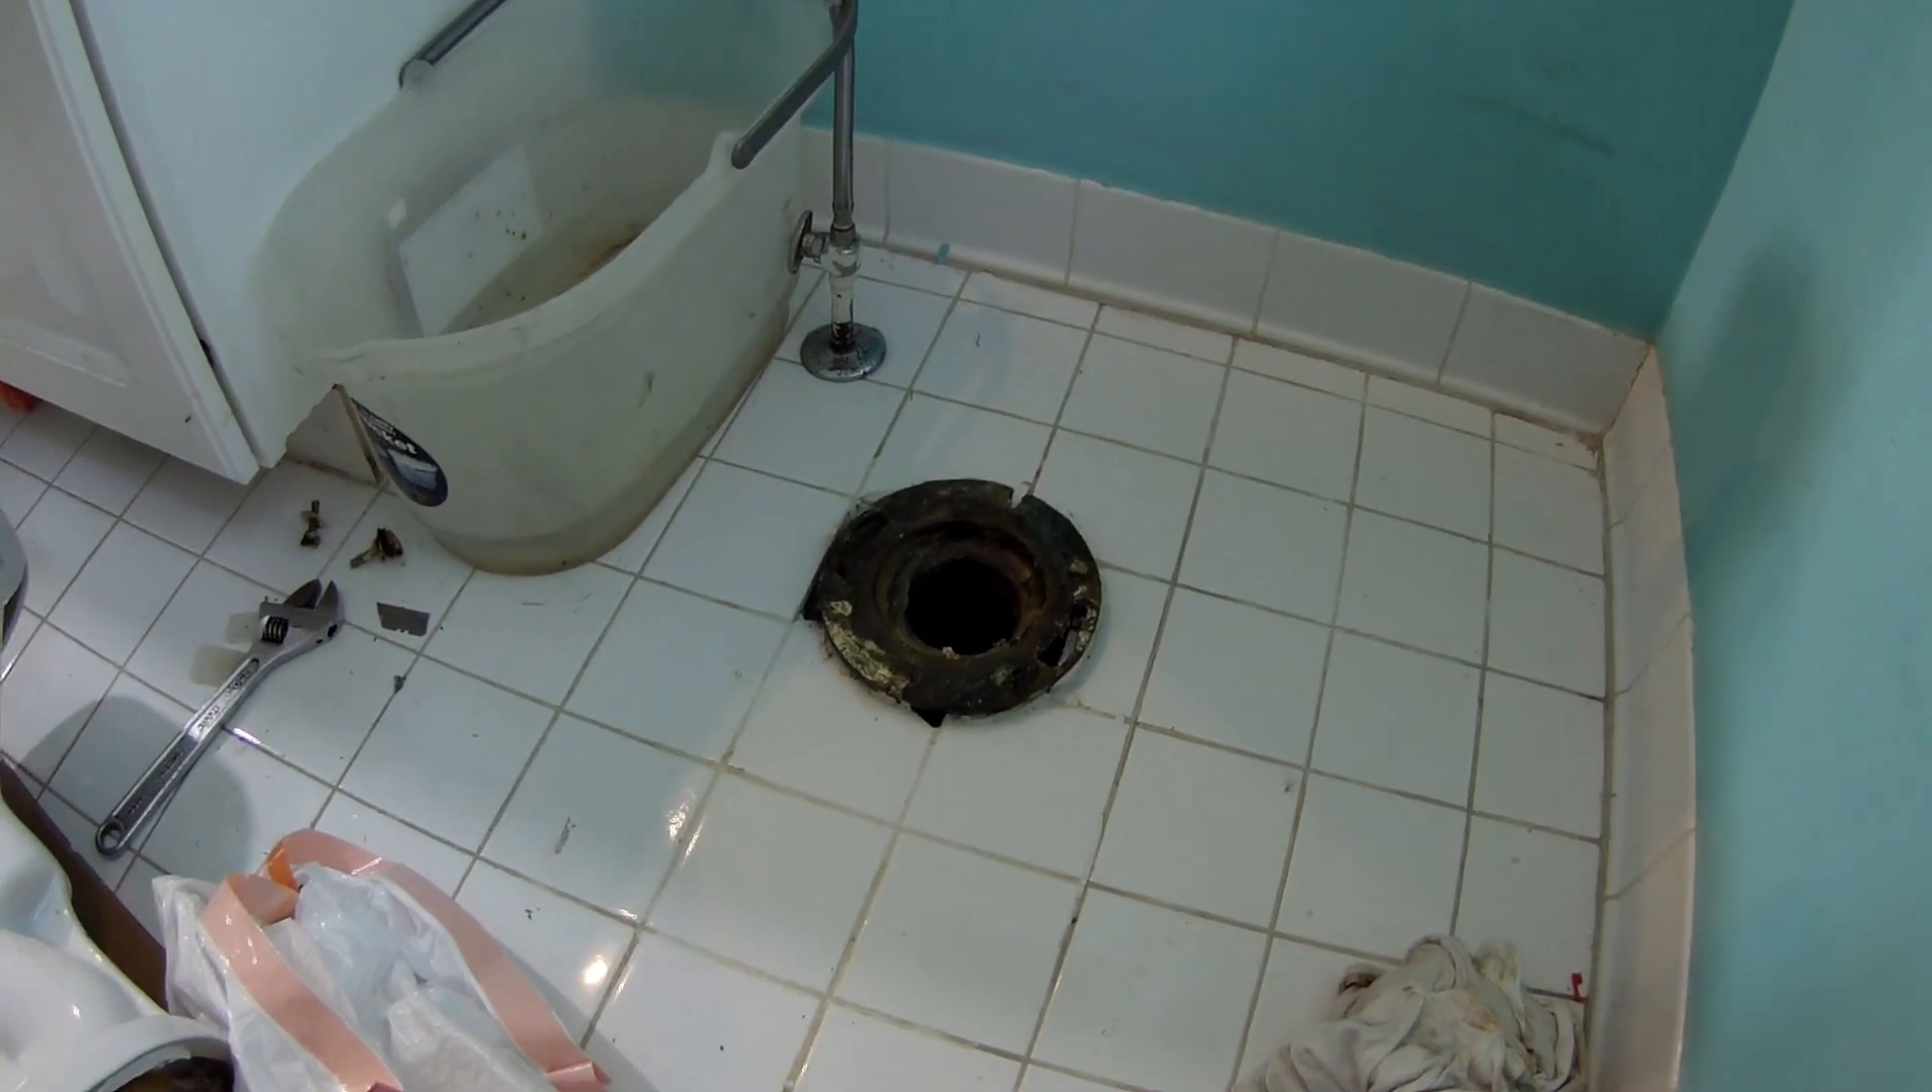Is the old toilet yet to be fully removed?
No.